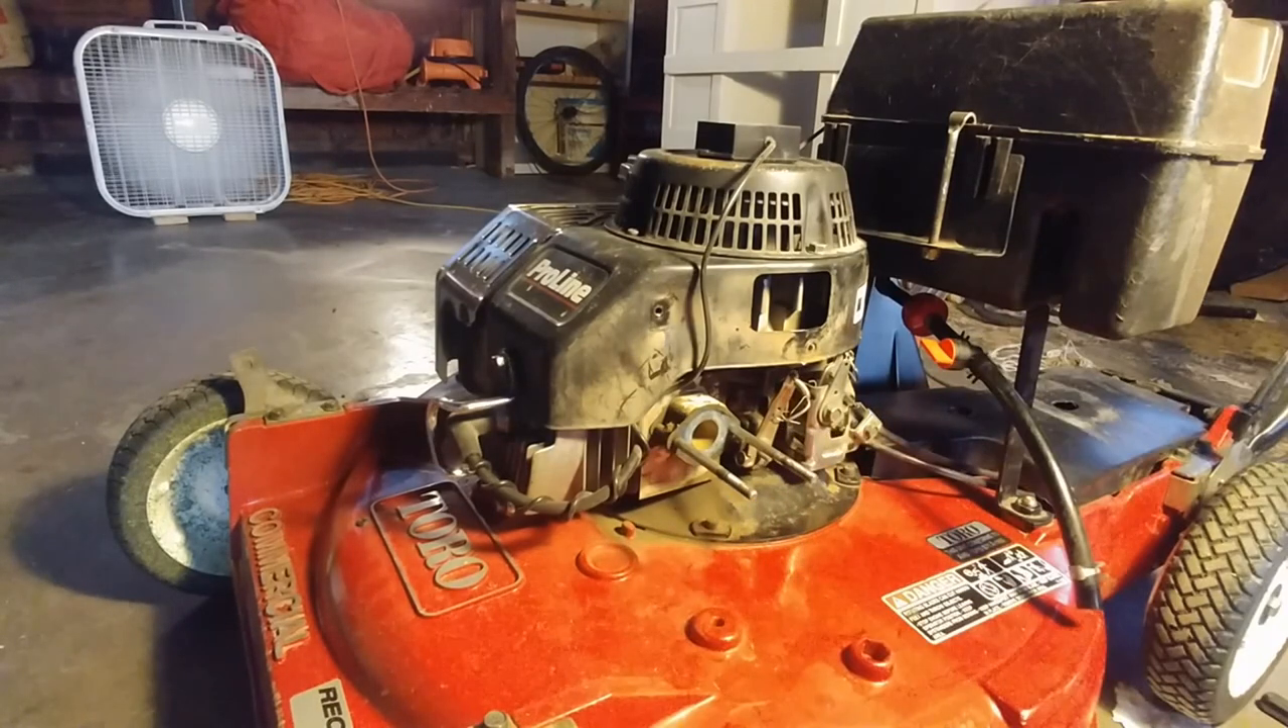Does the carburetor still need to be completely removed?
No.